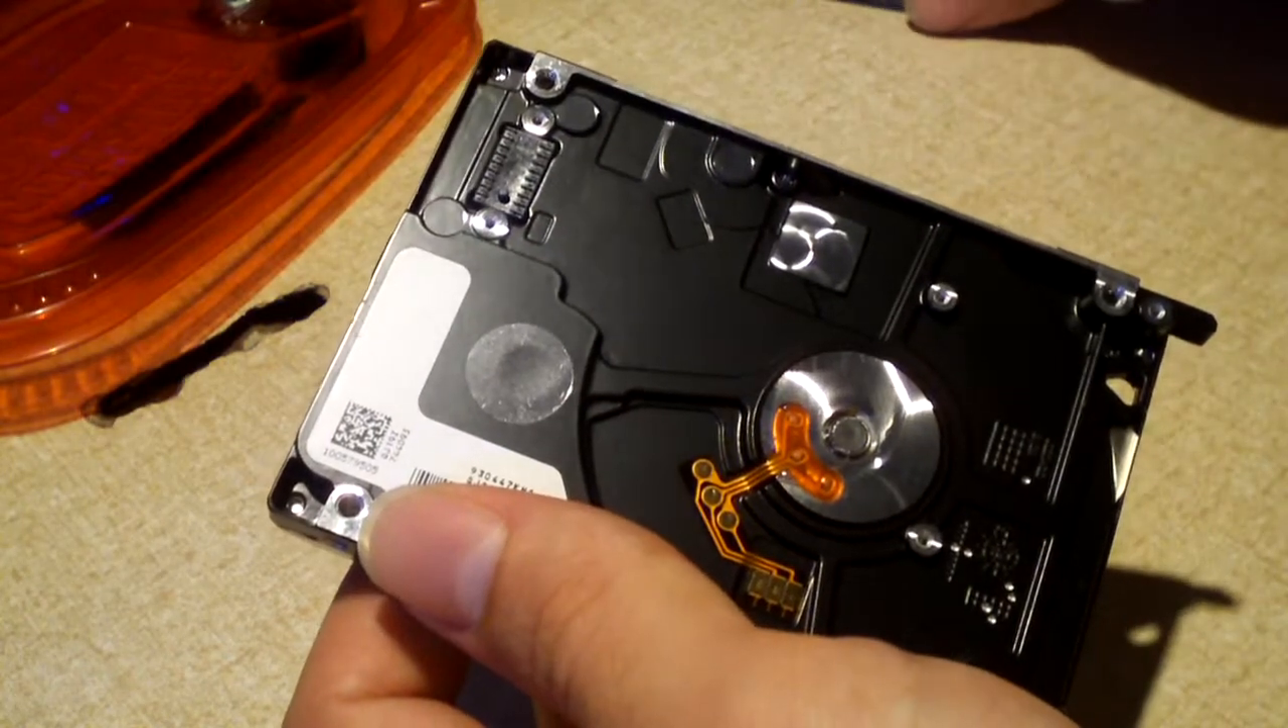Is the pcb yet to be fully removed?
No.